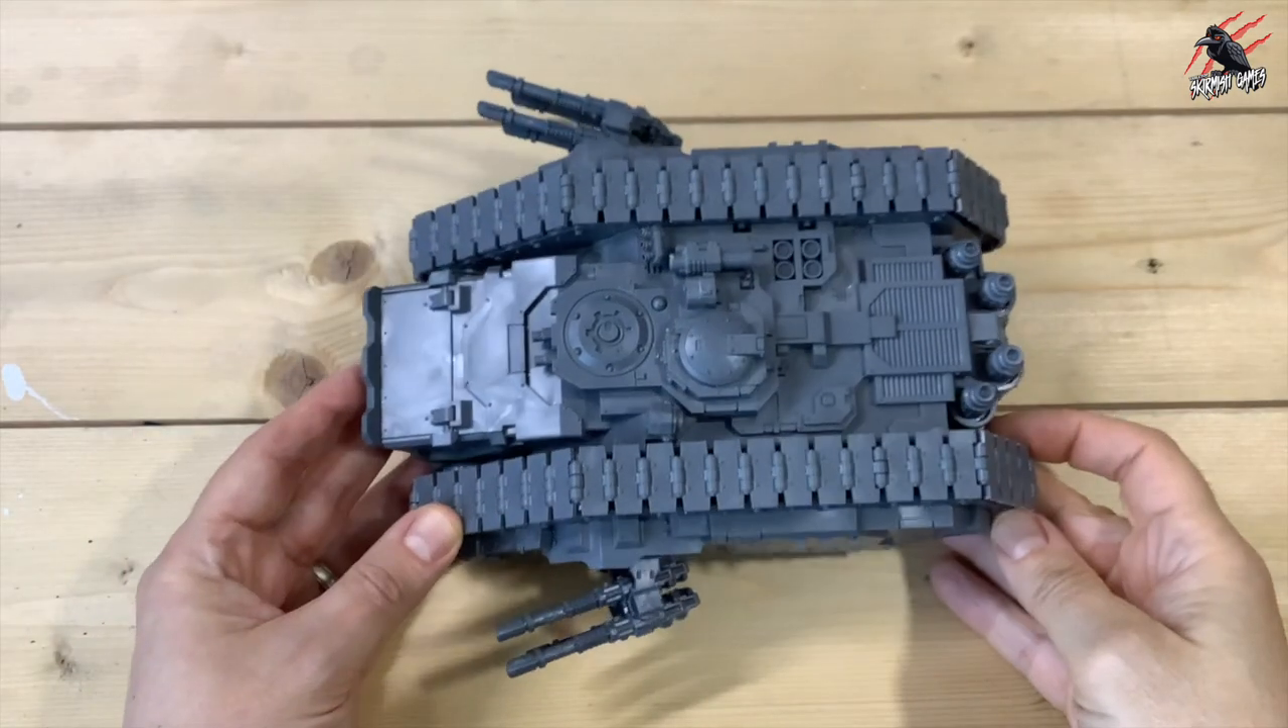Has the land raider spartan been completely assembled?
Yes.